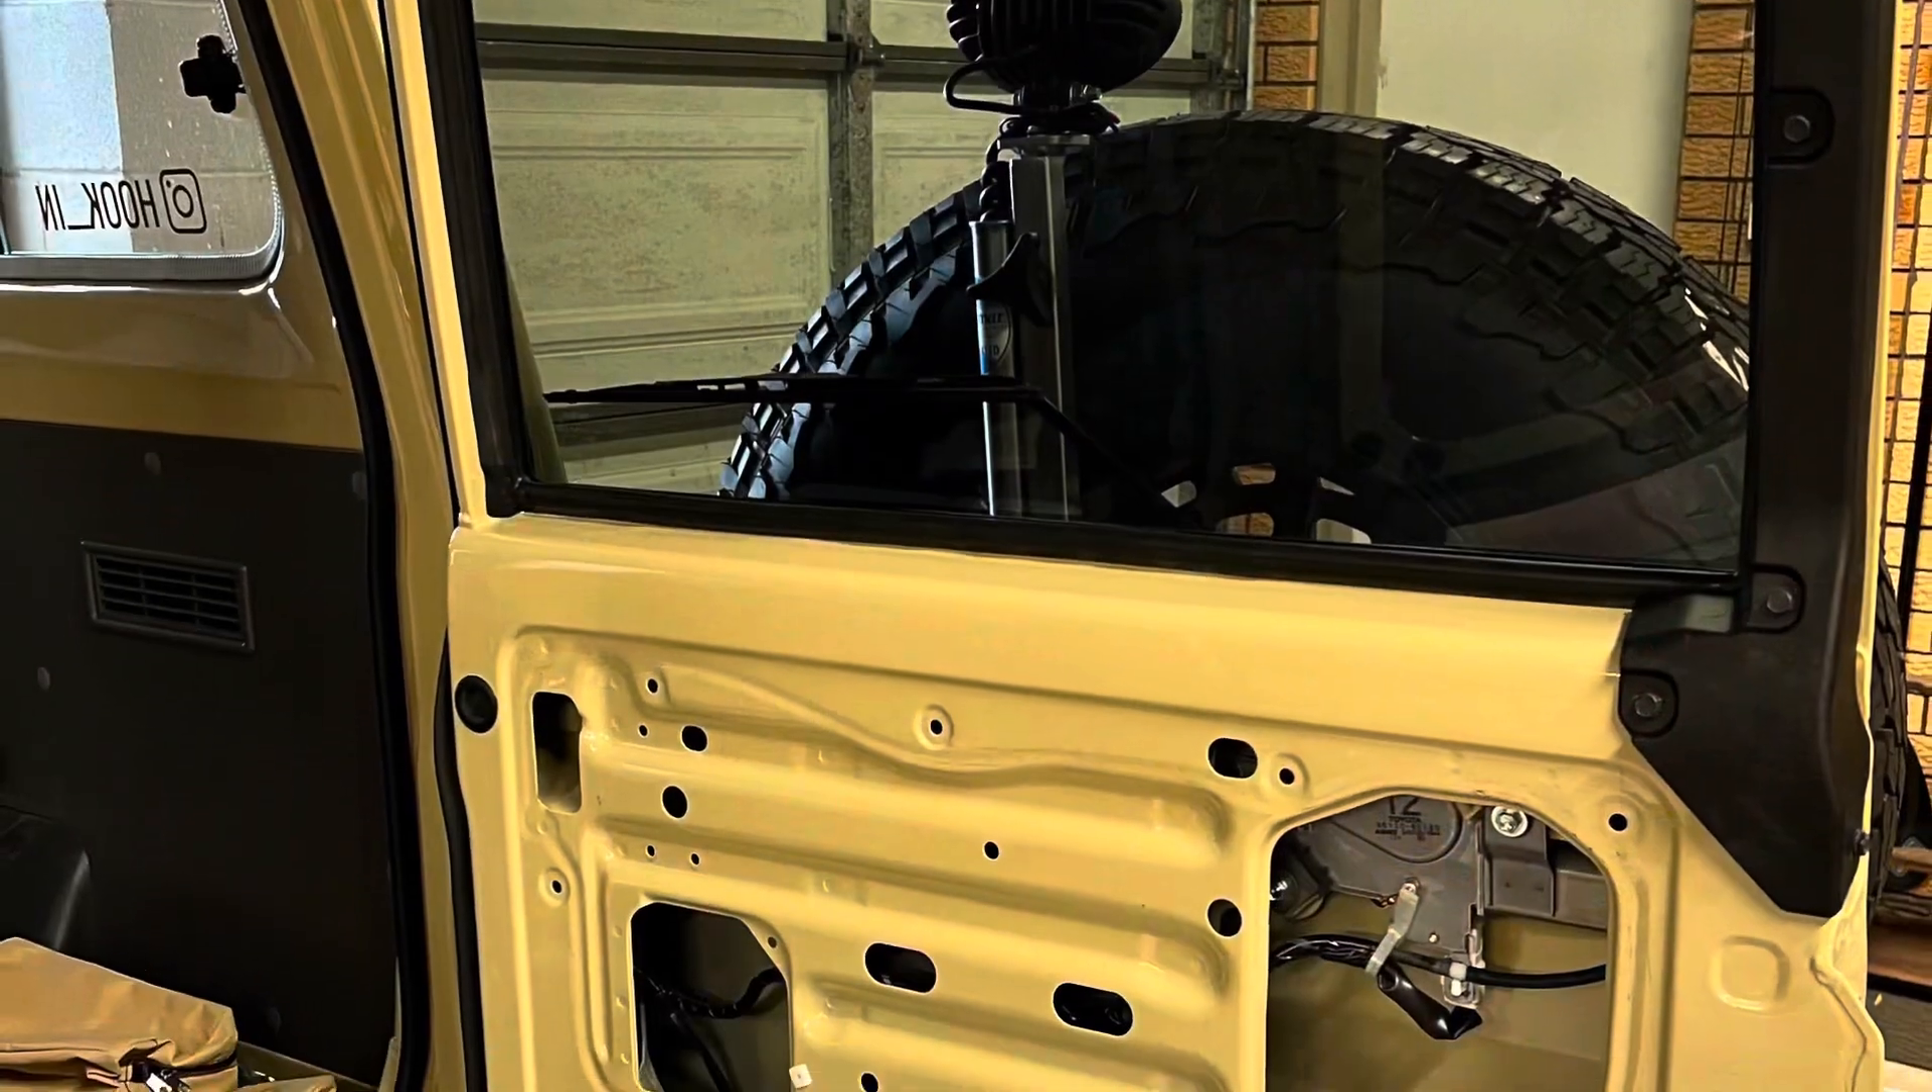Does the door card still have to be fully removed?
No.